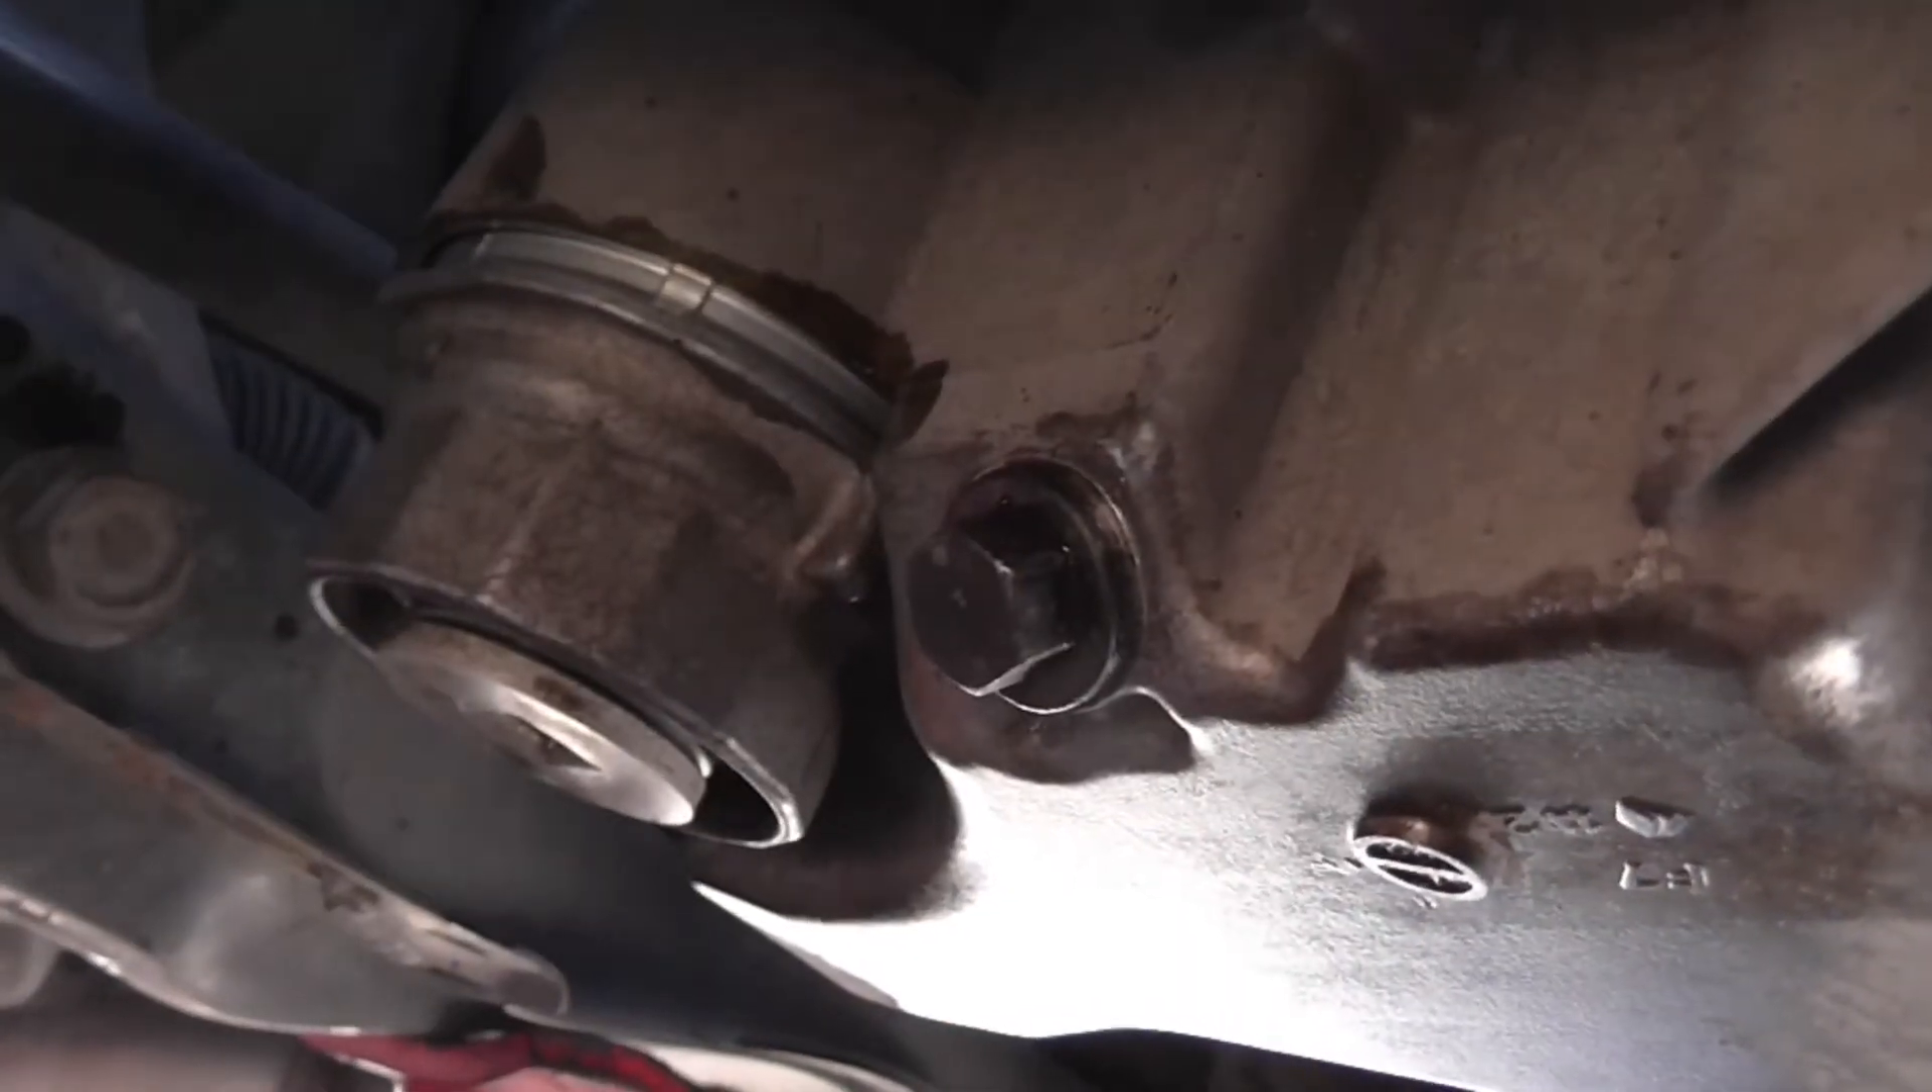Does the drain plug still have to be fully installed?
No.